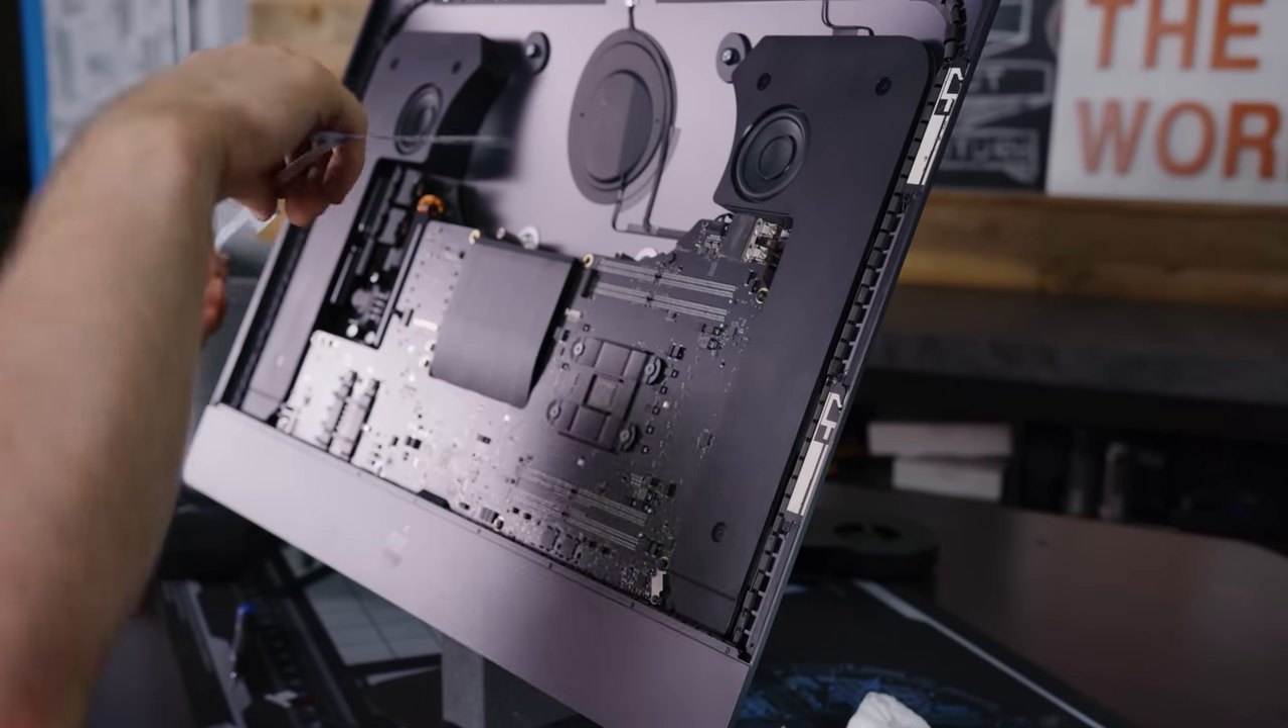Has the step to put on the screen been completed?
No.